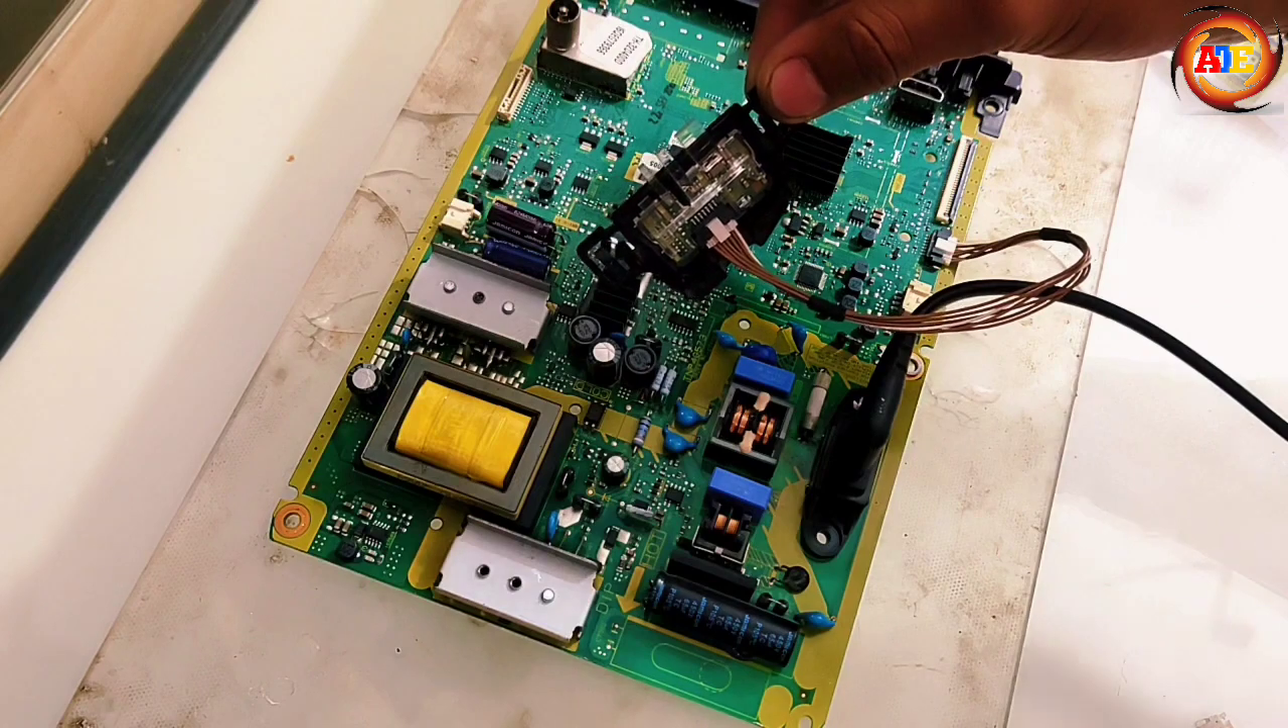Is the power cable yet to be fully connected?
No.